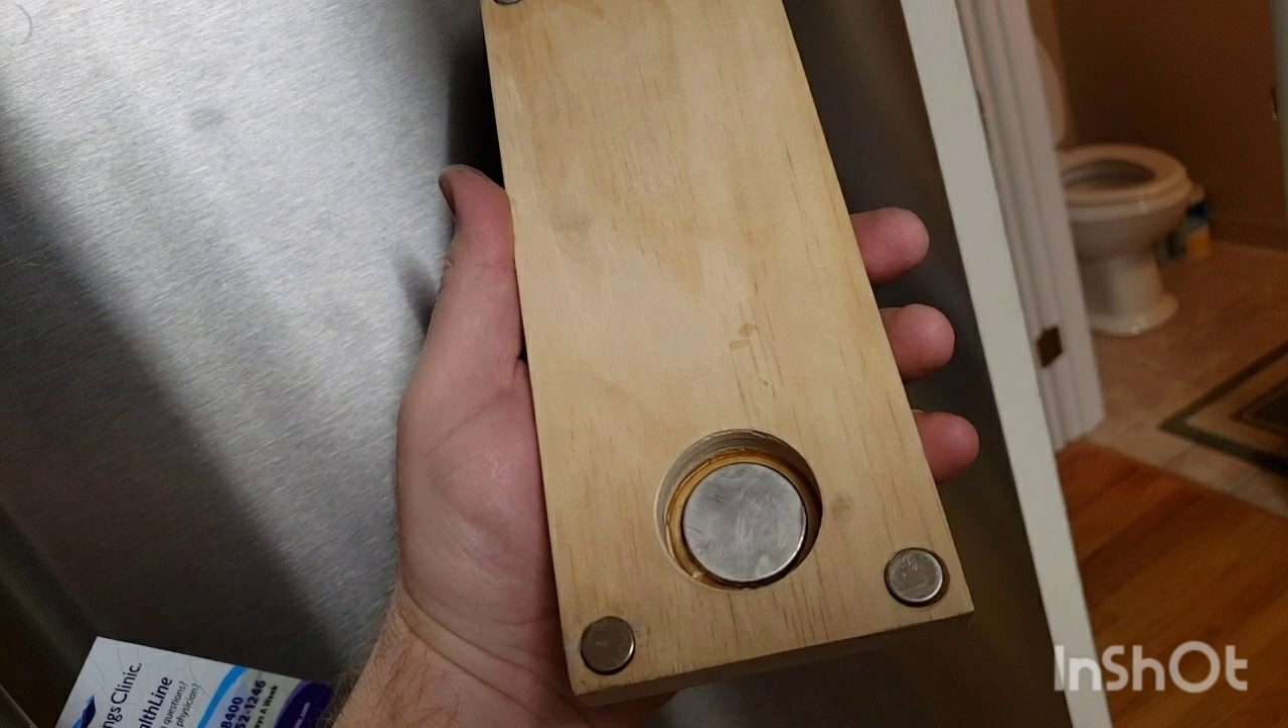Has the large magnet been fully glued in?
Yes.